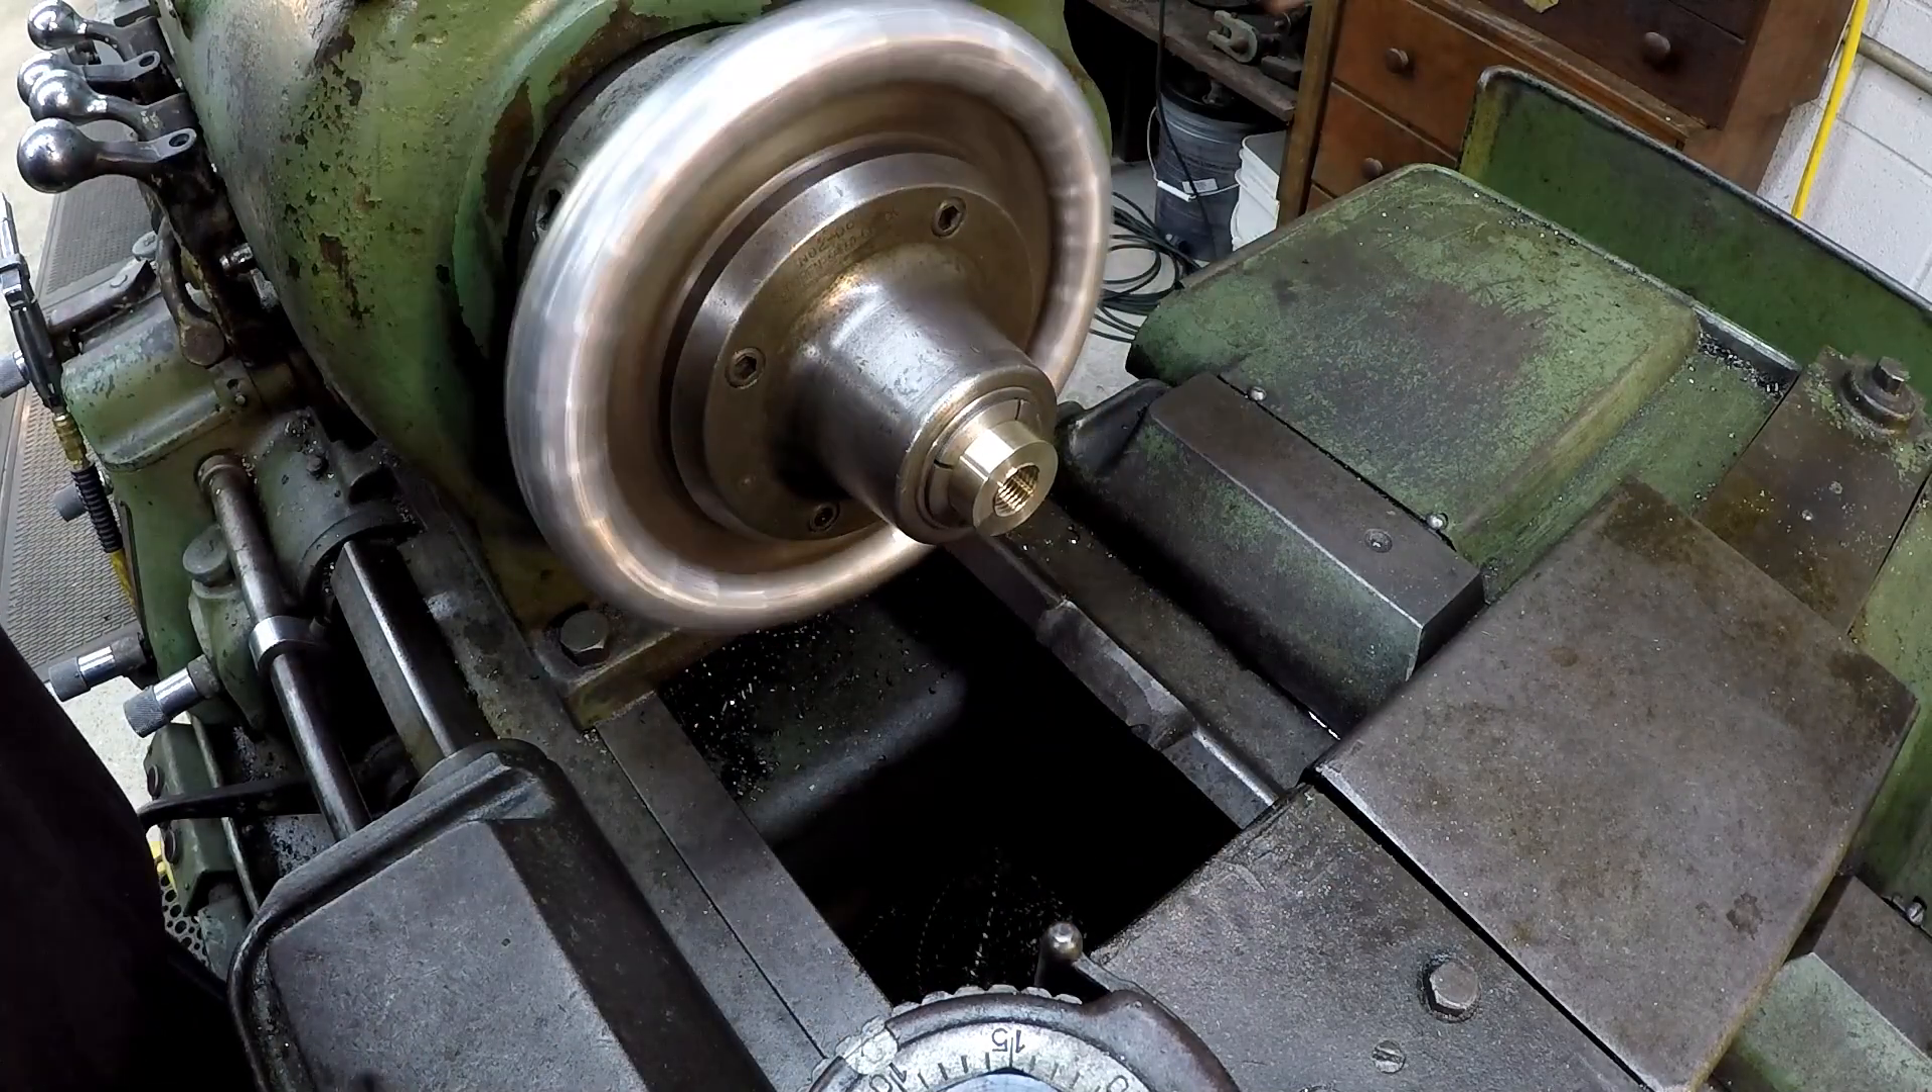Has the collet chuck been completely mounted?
Yes.